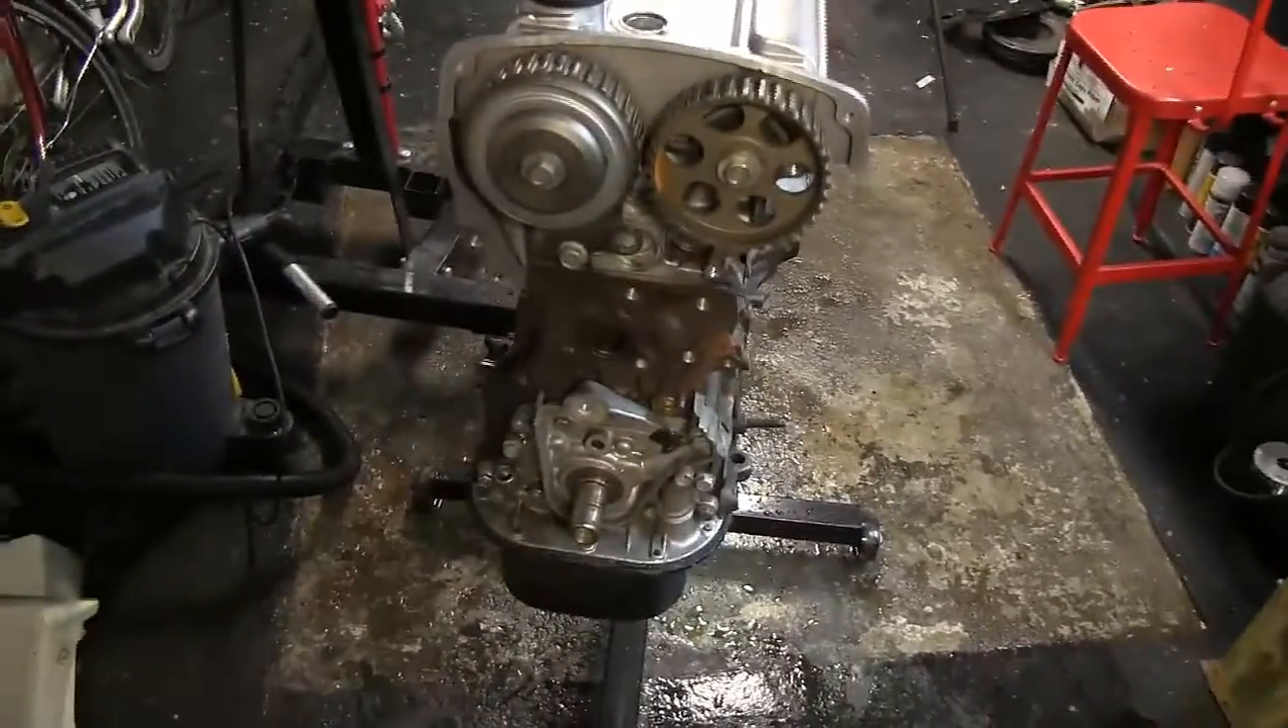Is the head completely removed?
No.